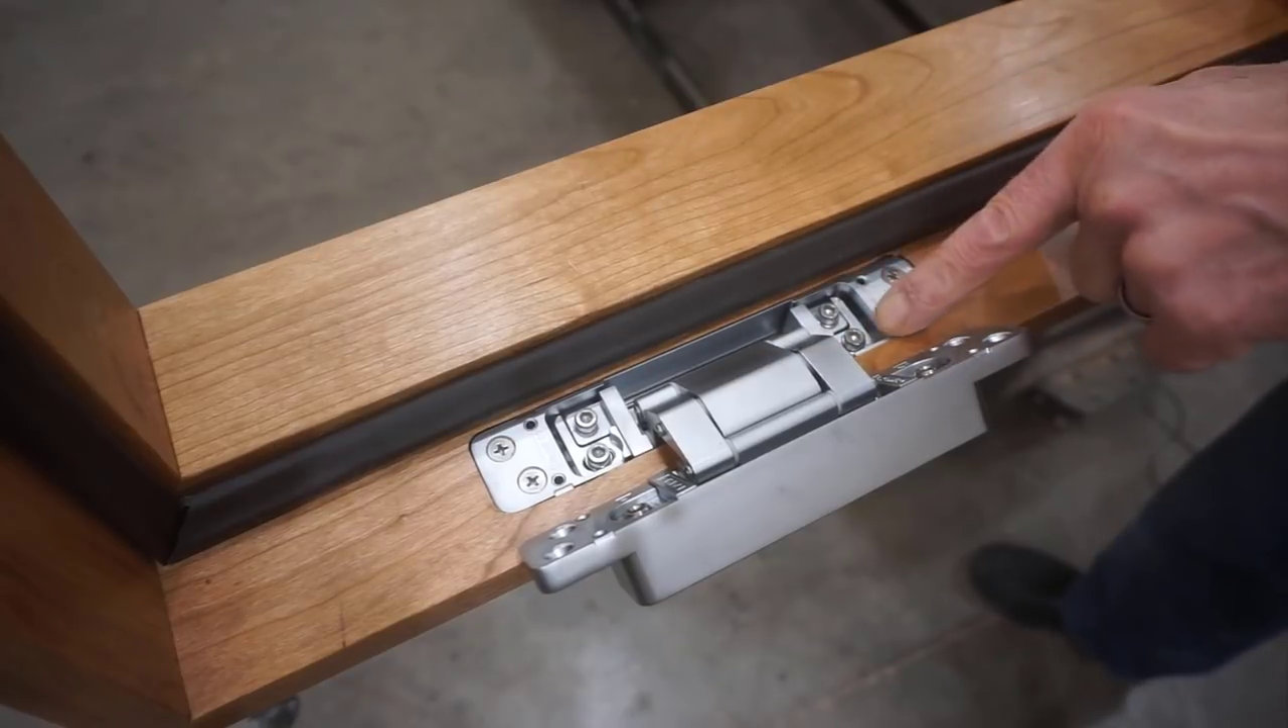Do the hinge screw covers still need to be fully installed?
Yes.